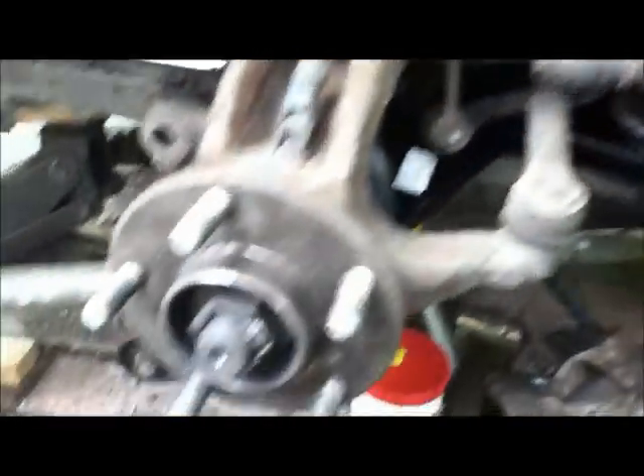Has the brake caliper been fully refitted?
No.